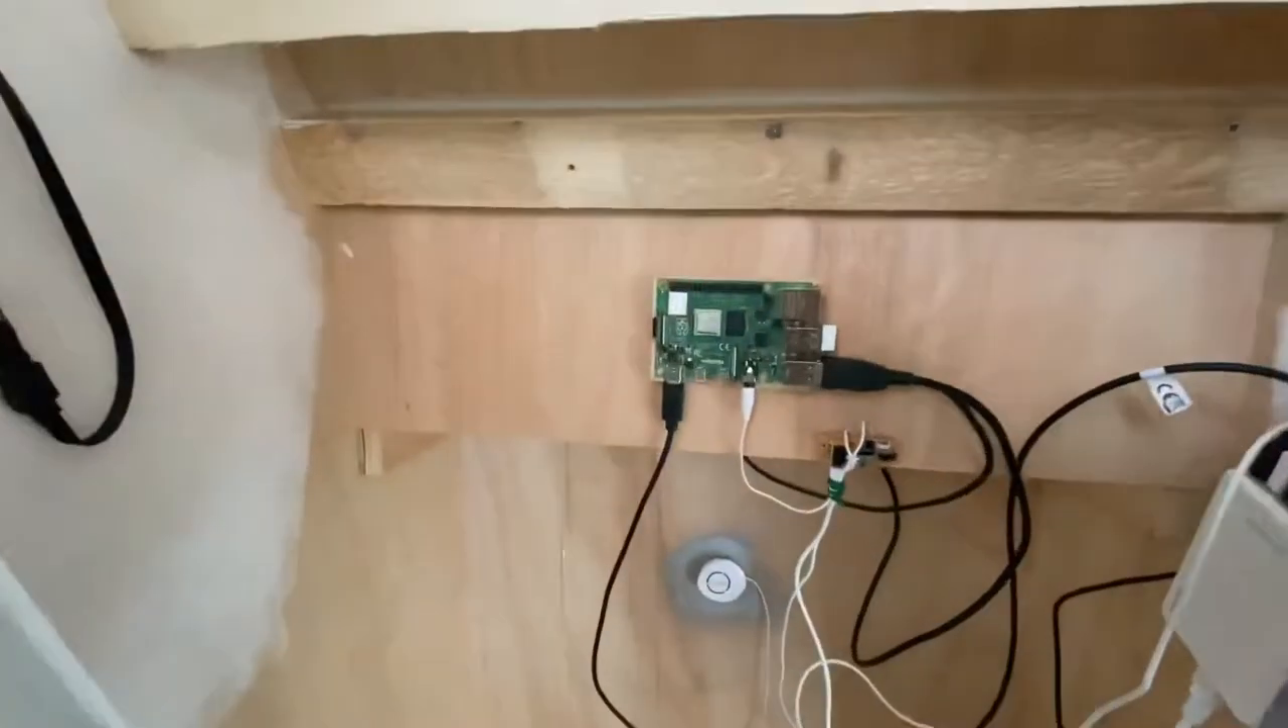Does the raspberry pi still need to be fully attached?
No.